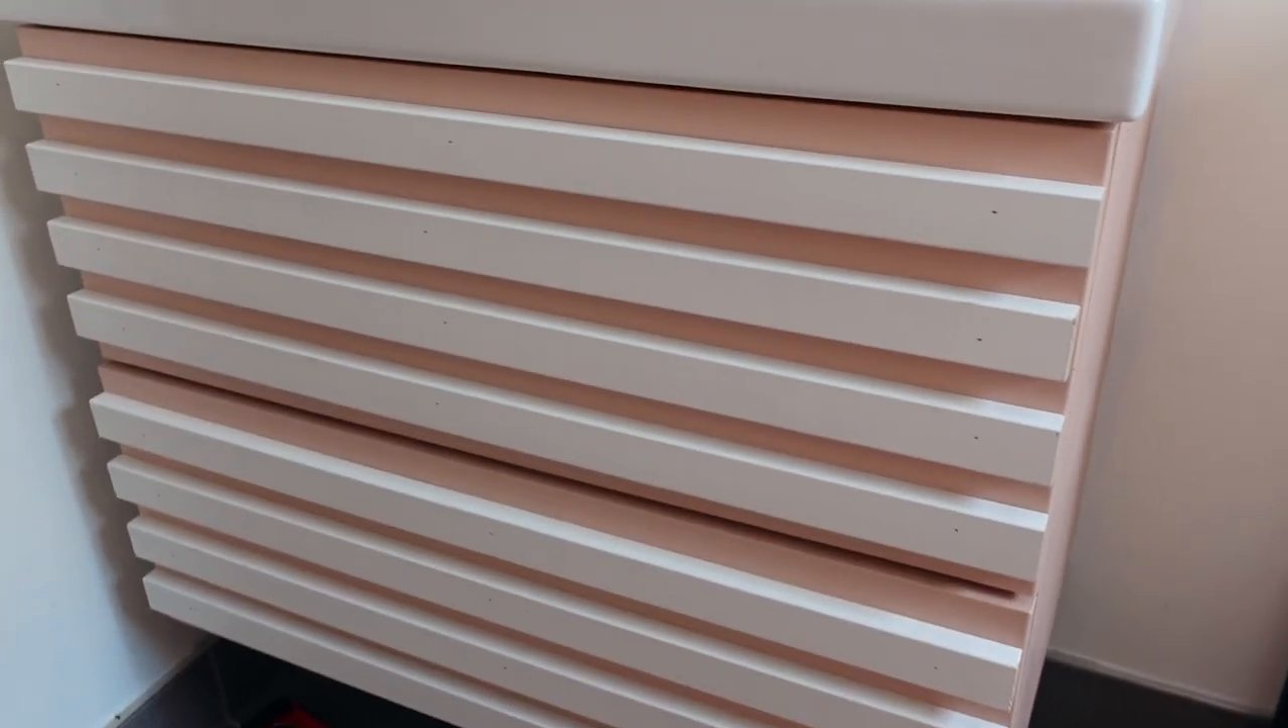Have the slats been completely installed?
Yes.